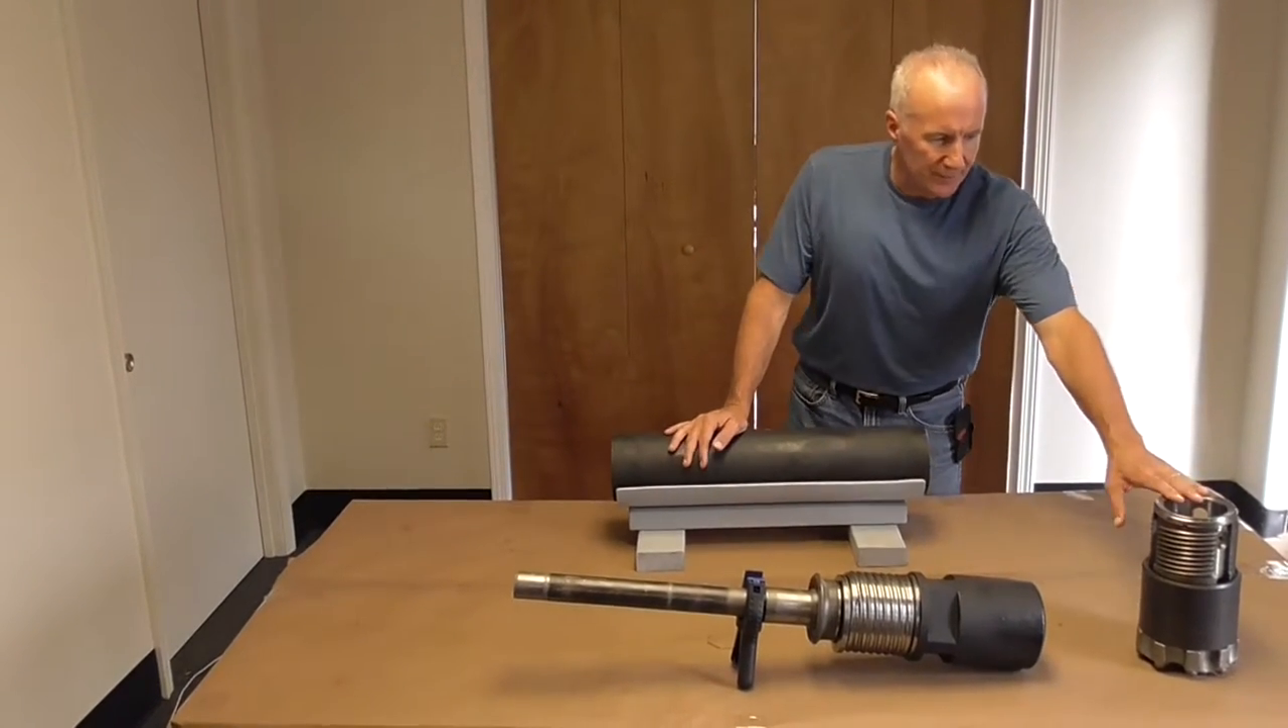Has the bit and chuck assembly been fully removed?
Yes.